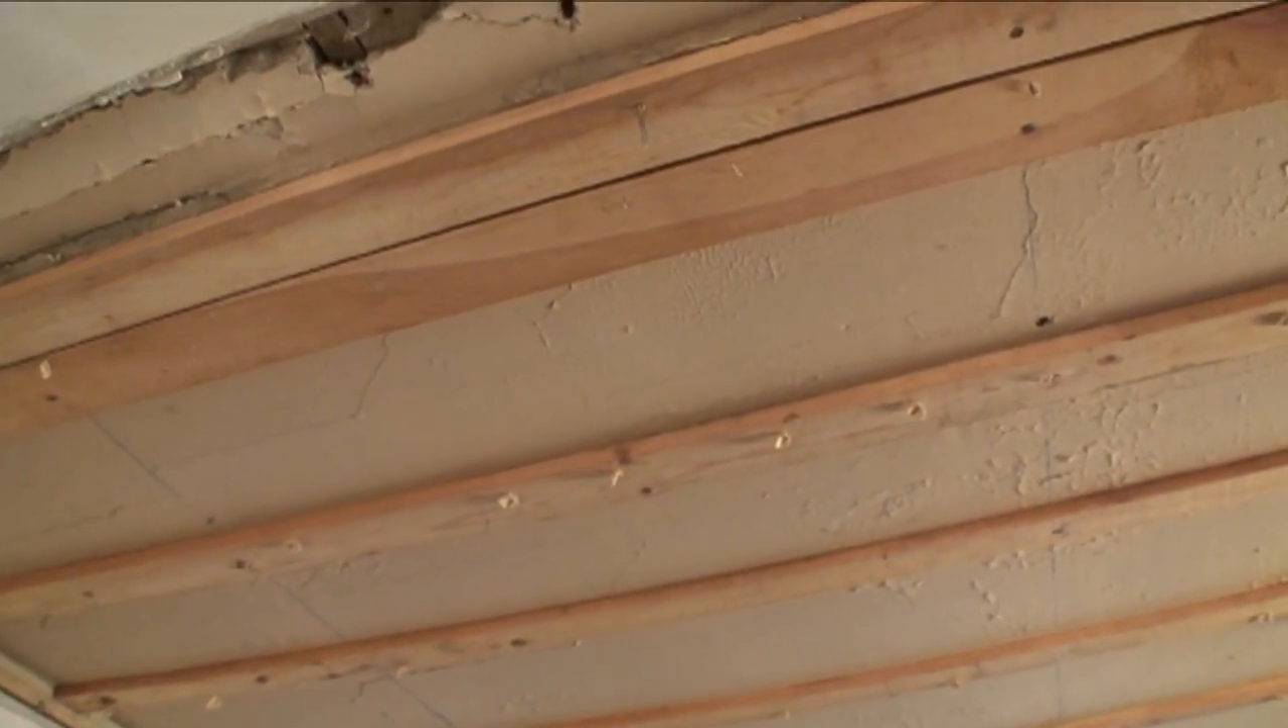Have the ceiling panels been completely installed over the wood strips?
No.